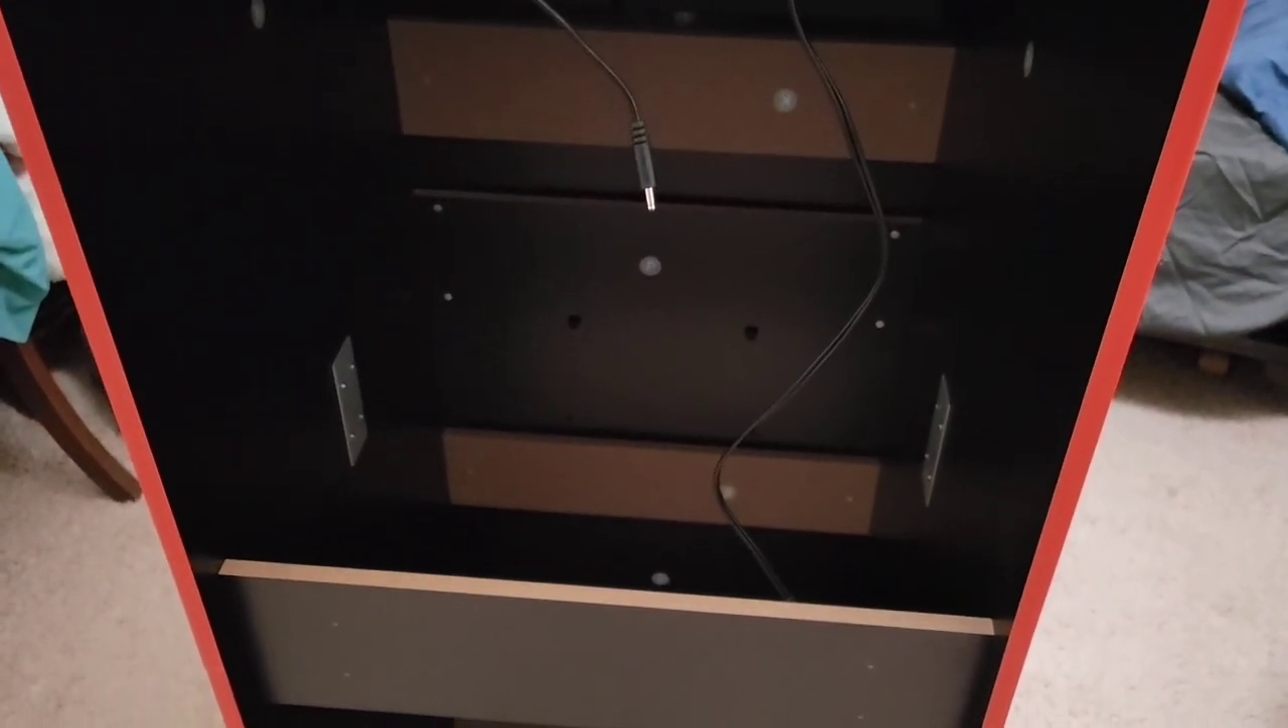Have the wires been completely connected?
No.